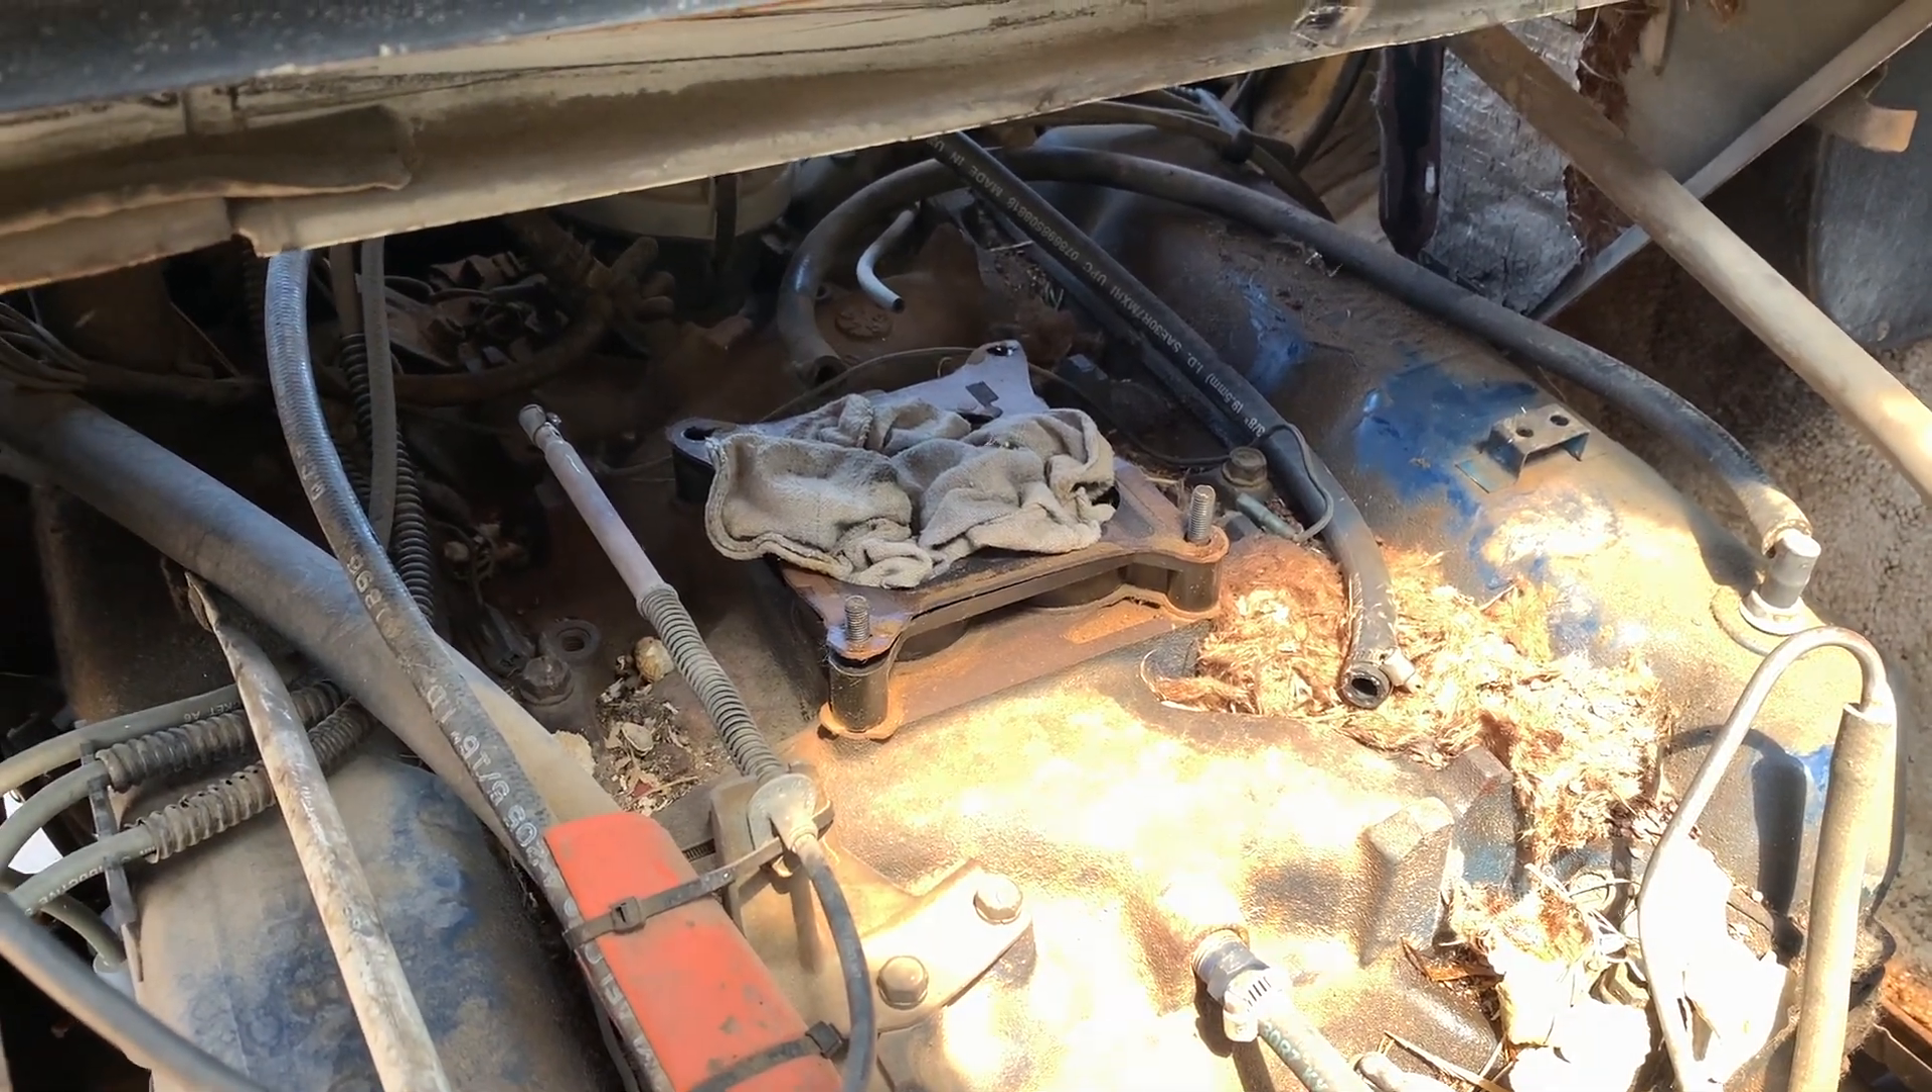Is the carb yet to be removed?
No.